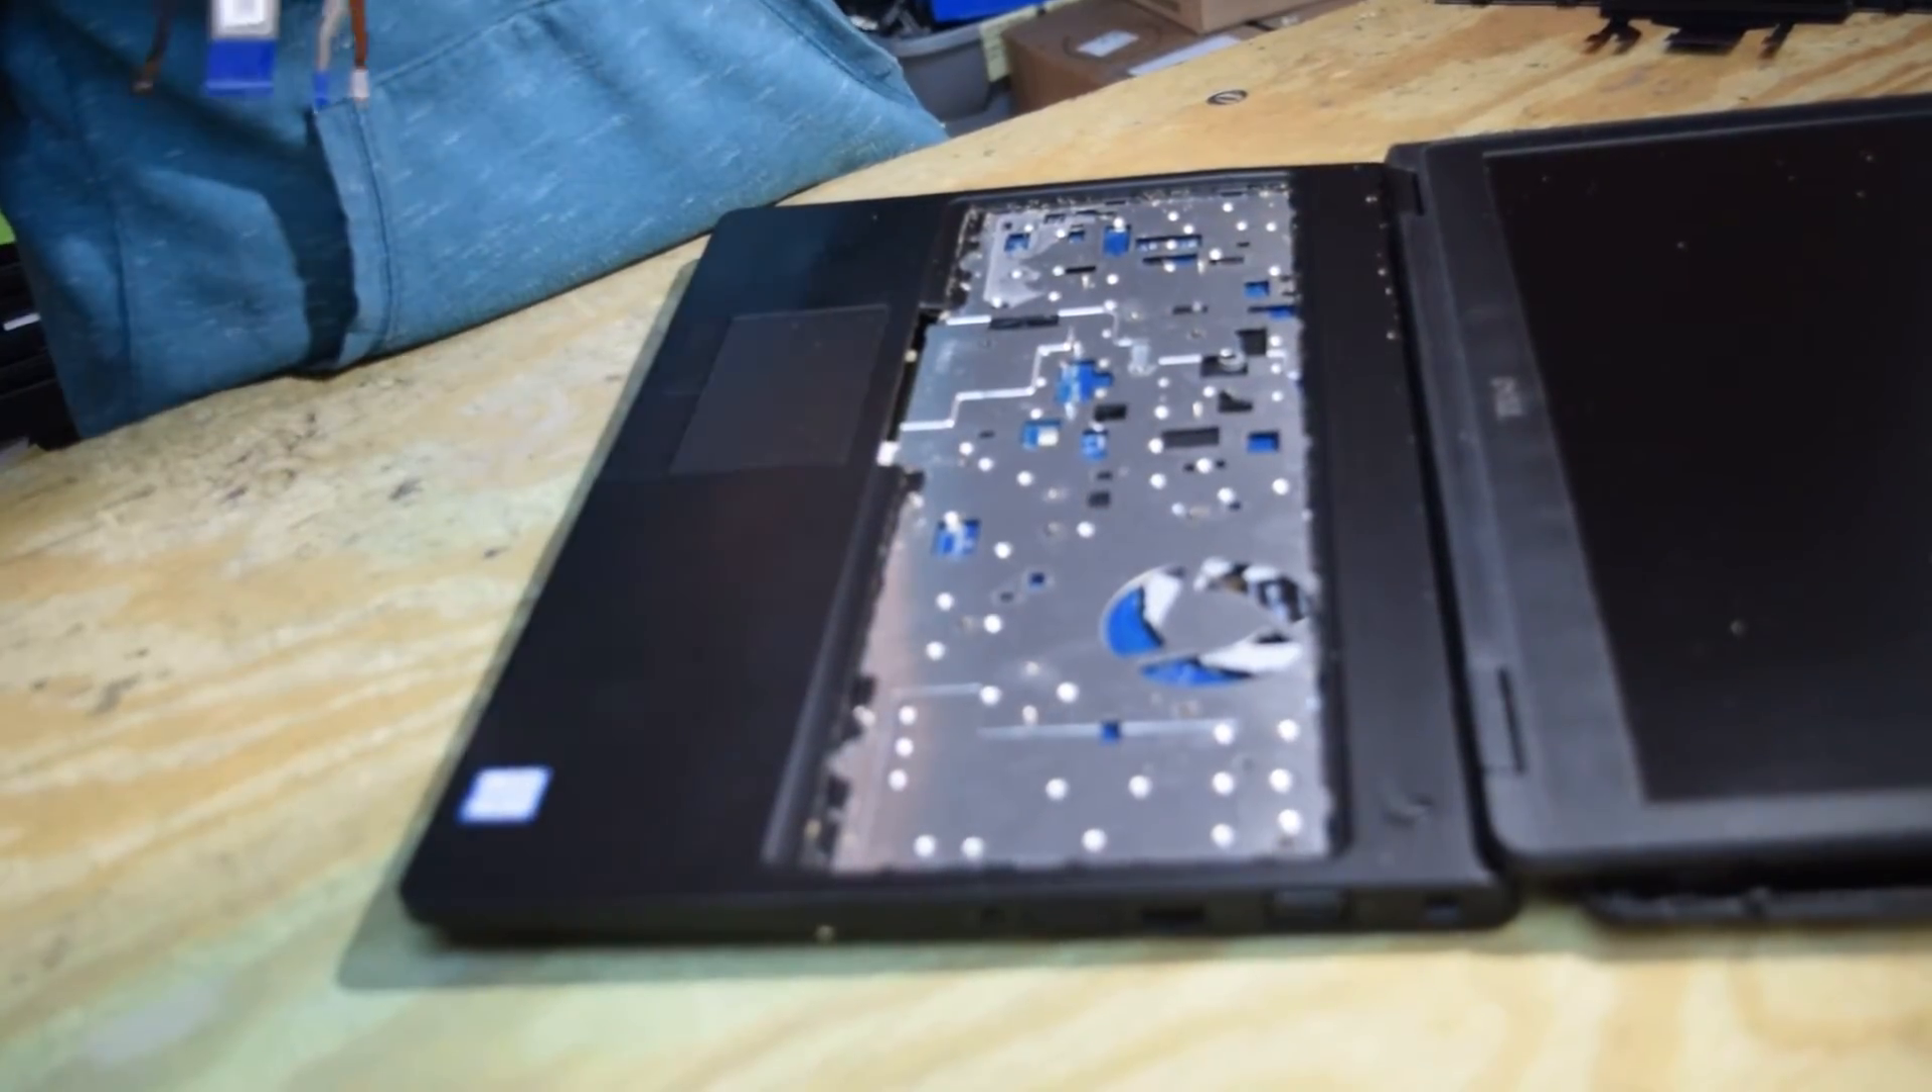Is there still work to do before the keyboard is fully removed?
No.